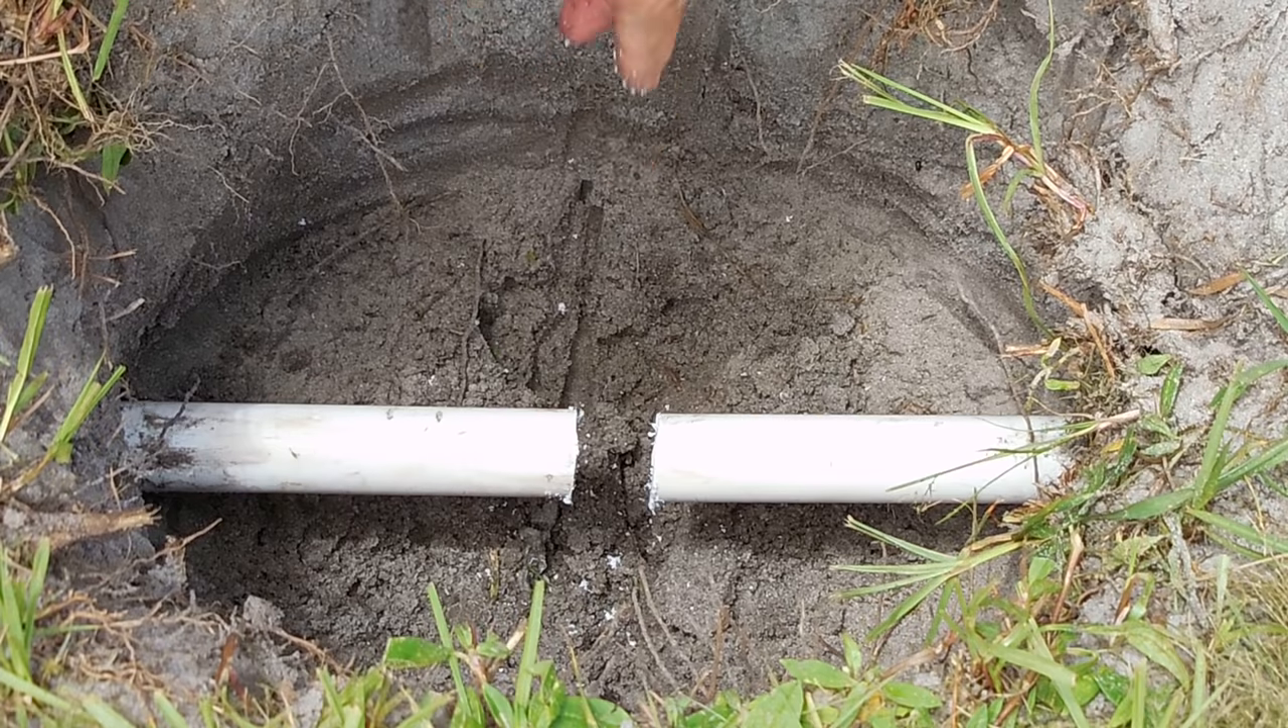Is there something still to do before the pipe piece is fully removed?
No.